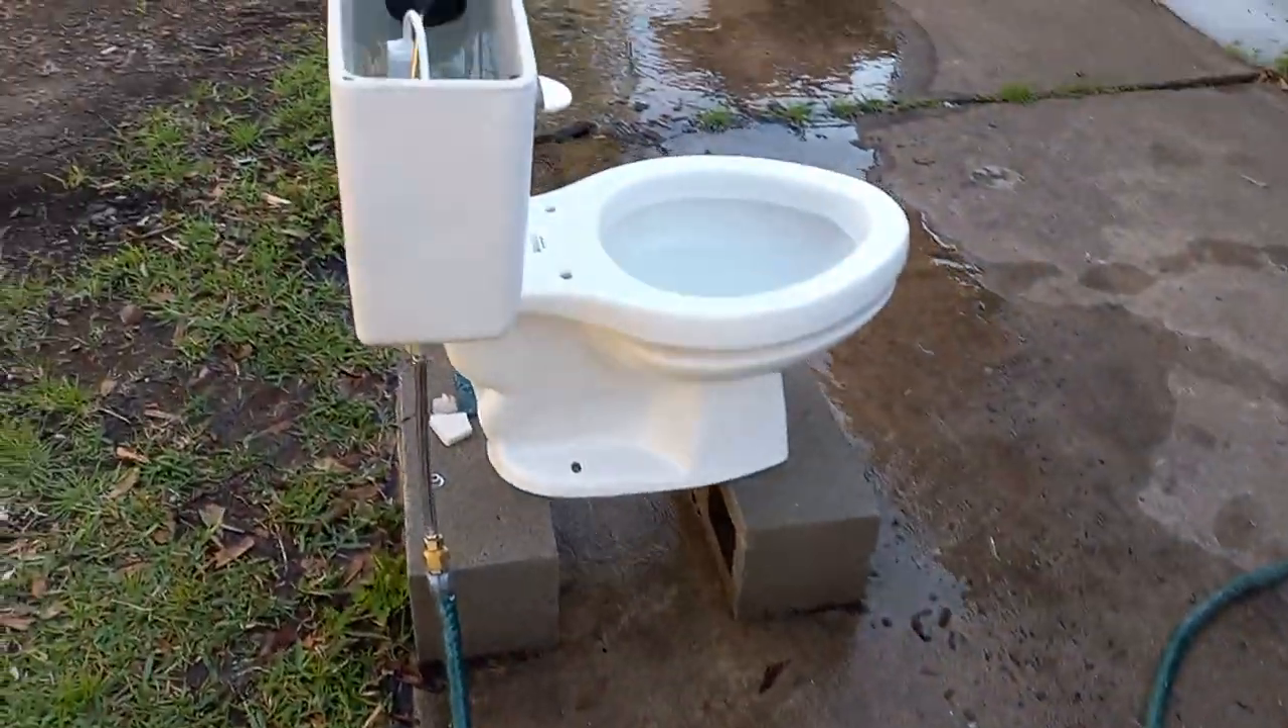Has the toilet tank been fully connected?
Yes.